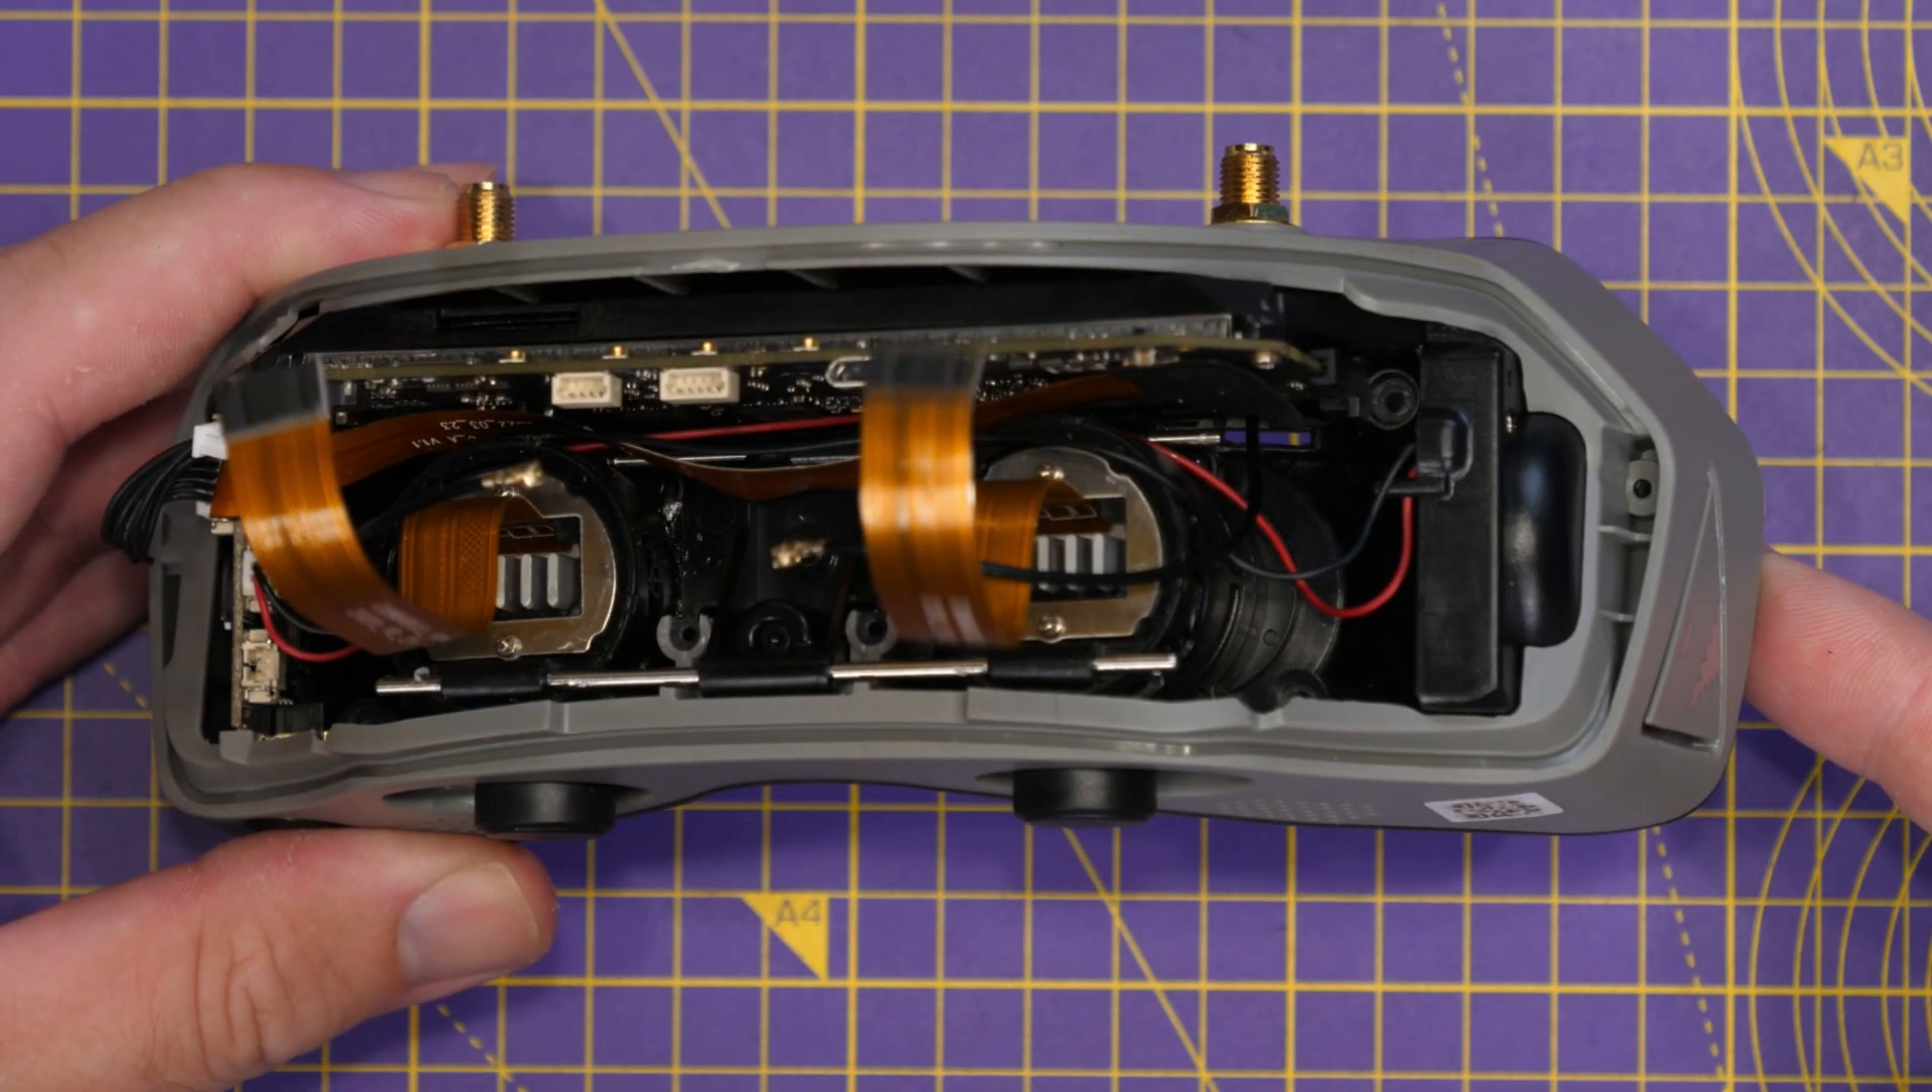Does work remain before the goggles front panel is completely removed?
No.